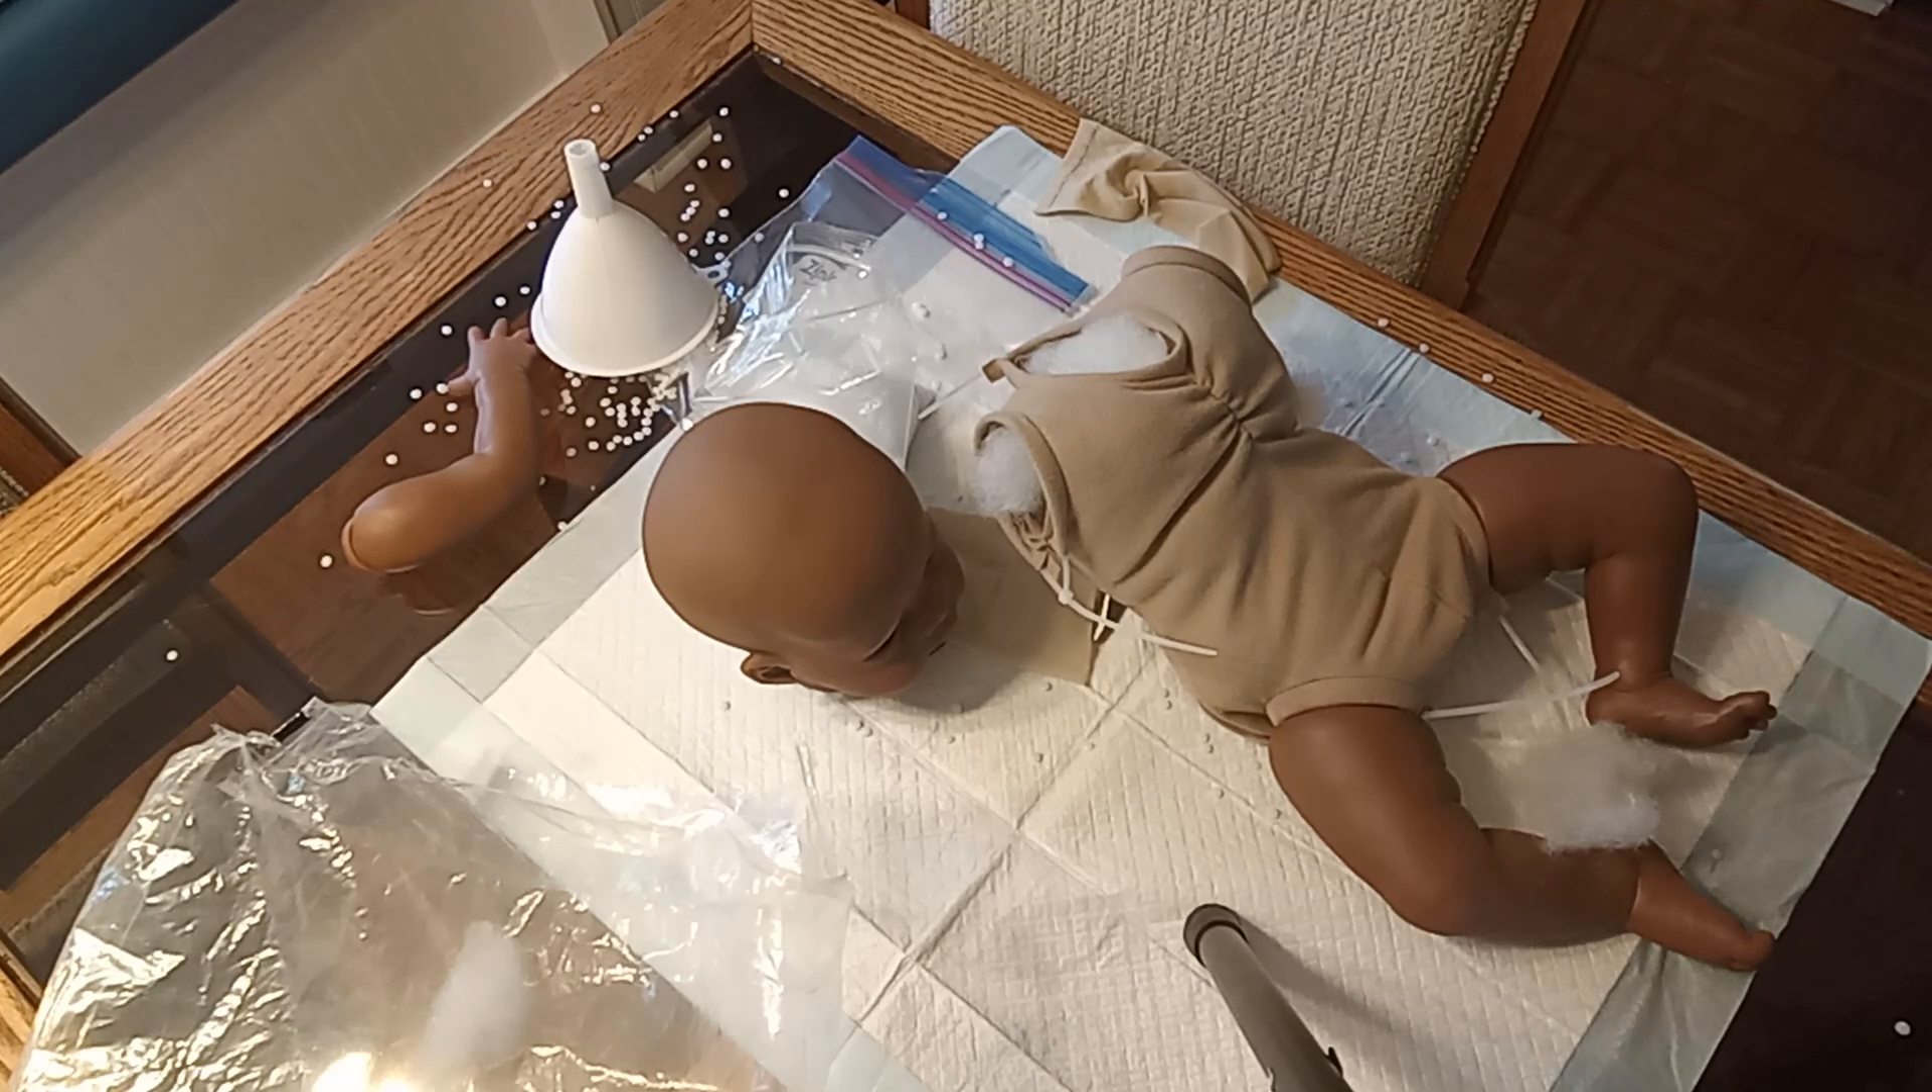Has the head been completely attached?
No.